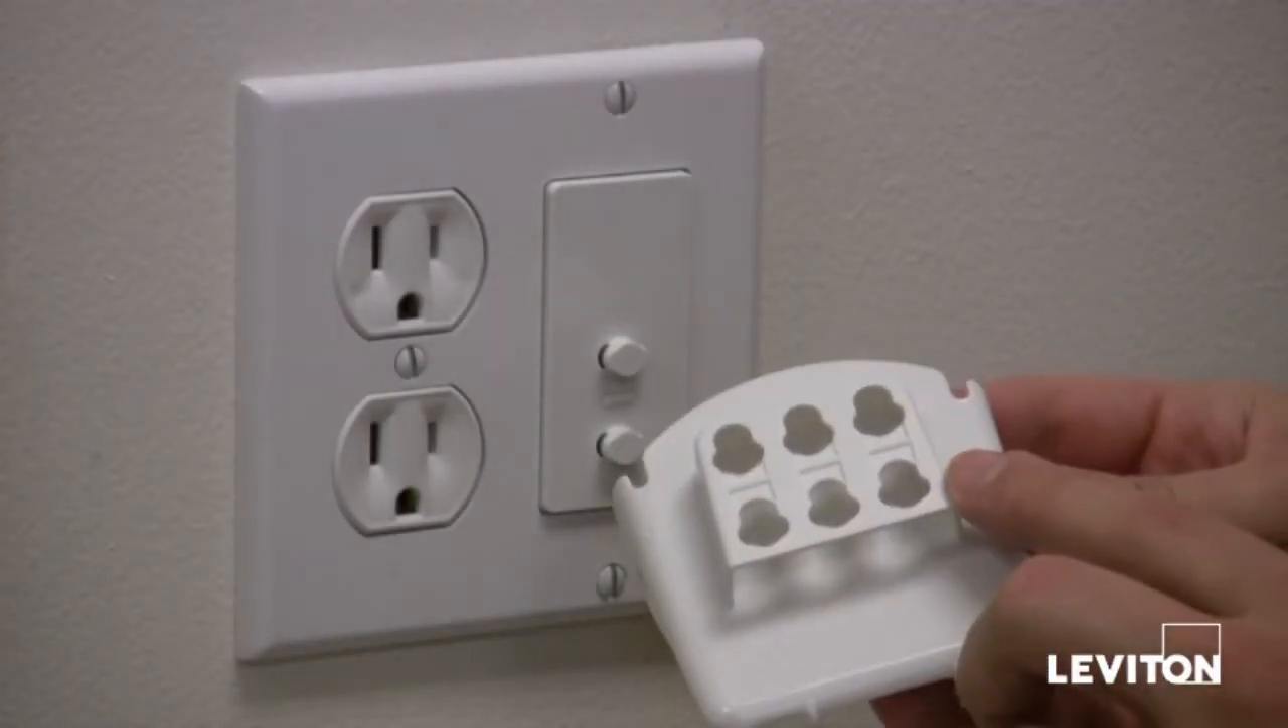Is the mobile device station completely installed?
No.